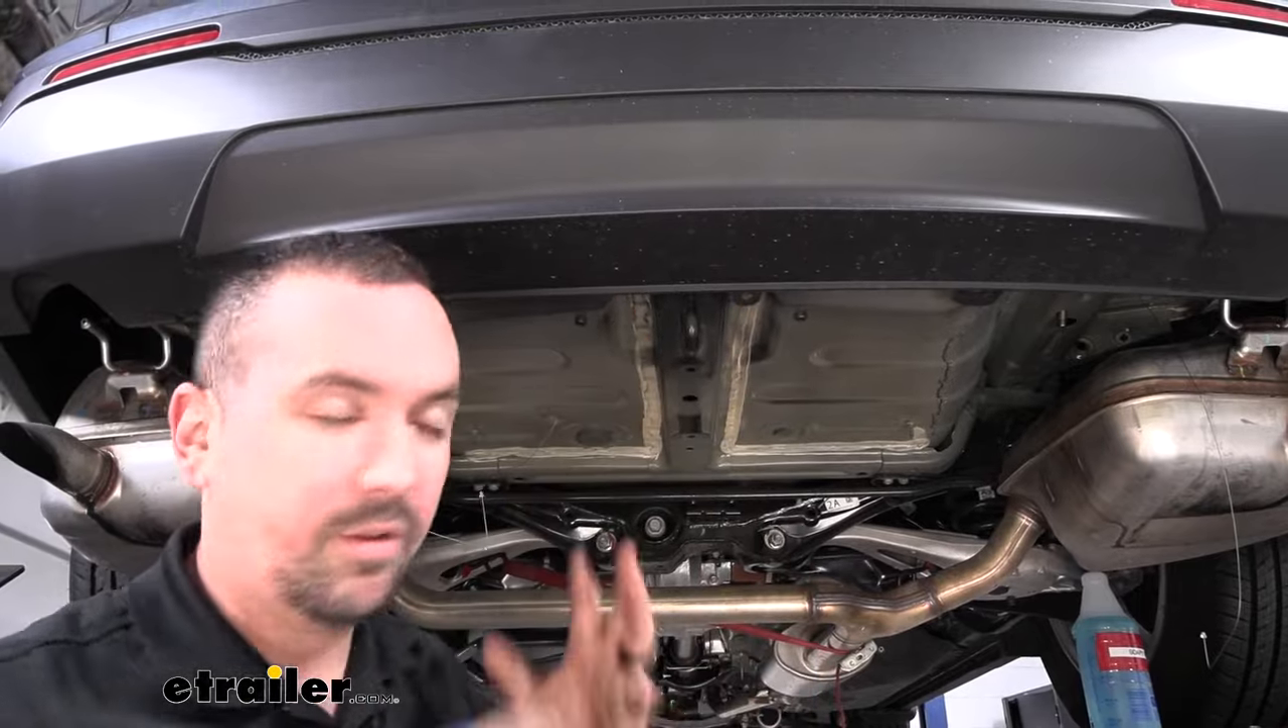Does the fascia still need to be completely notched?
Yes.